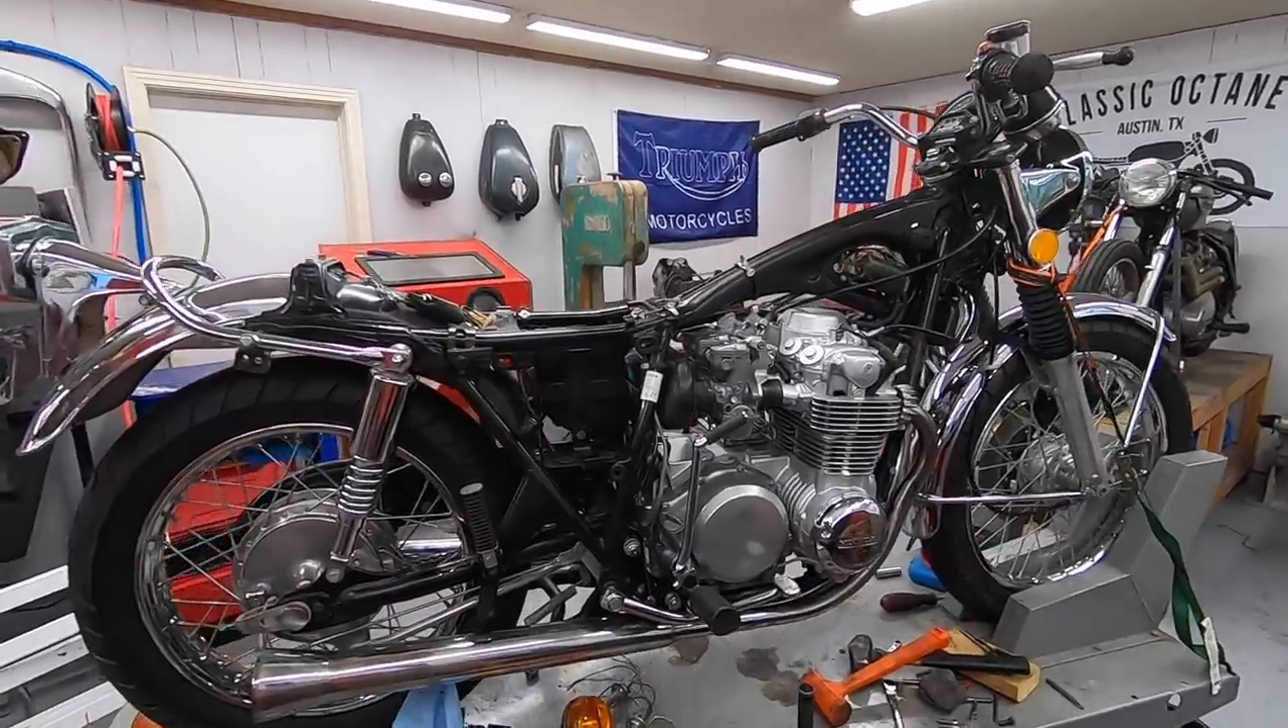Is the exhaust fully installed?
Yes.